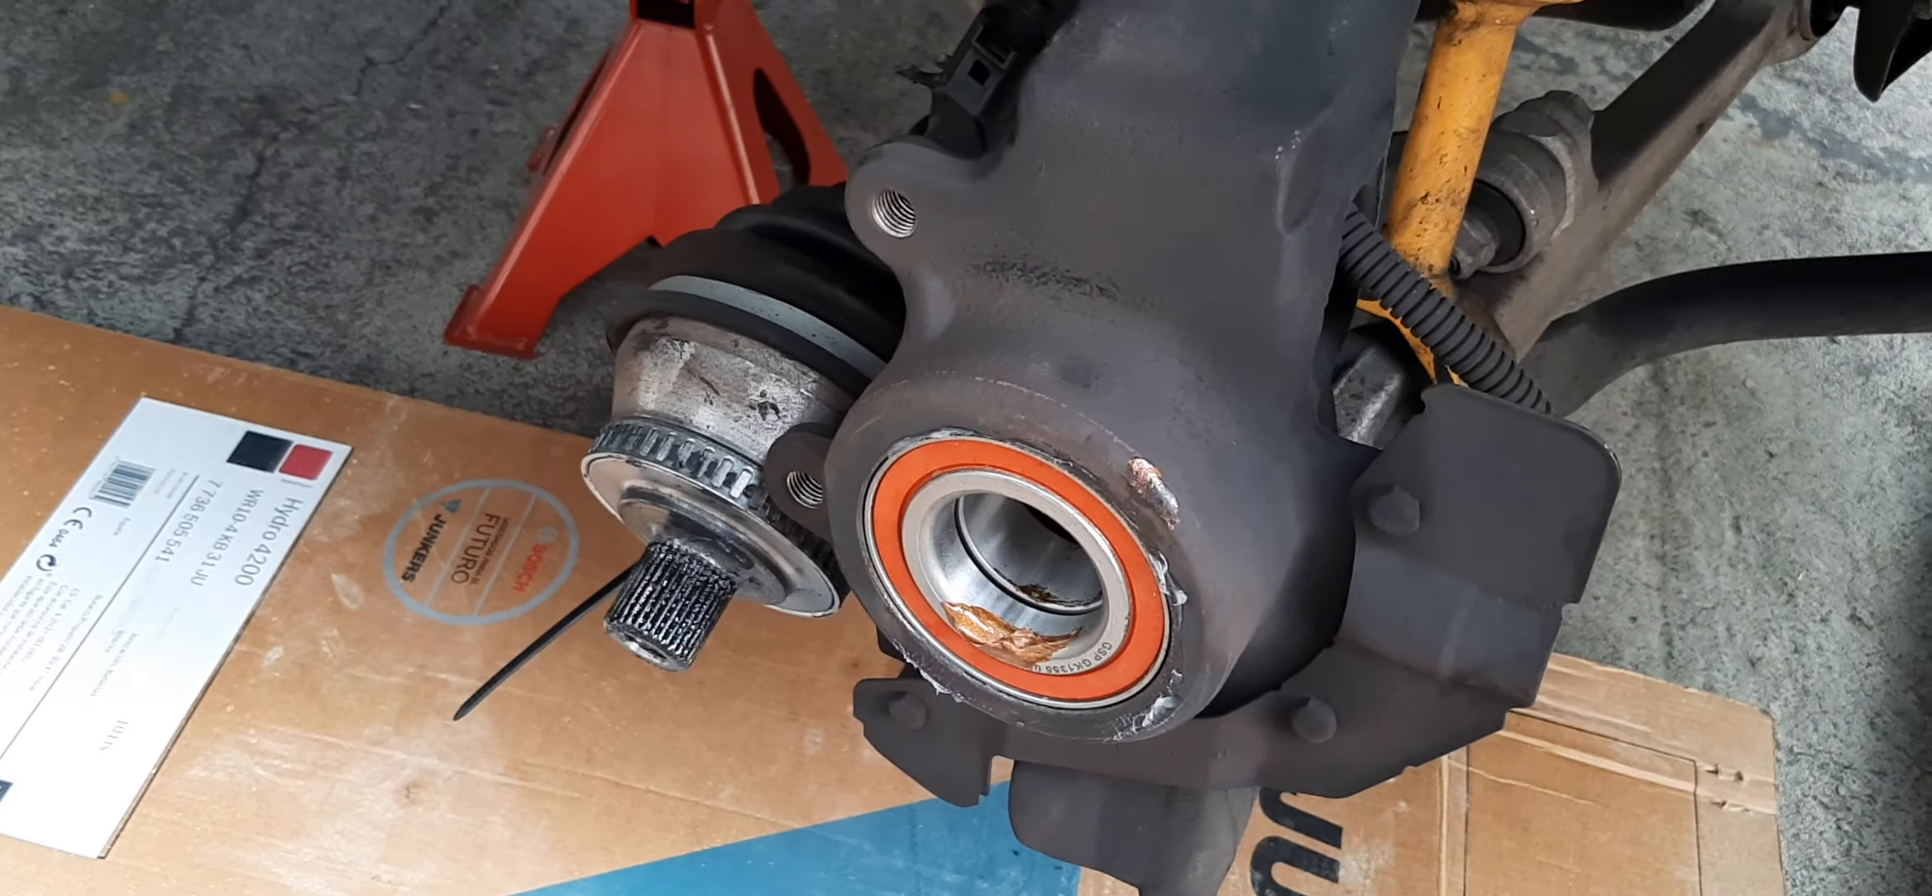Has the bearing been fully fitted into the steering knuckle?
Yes.